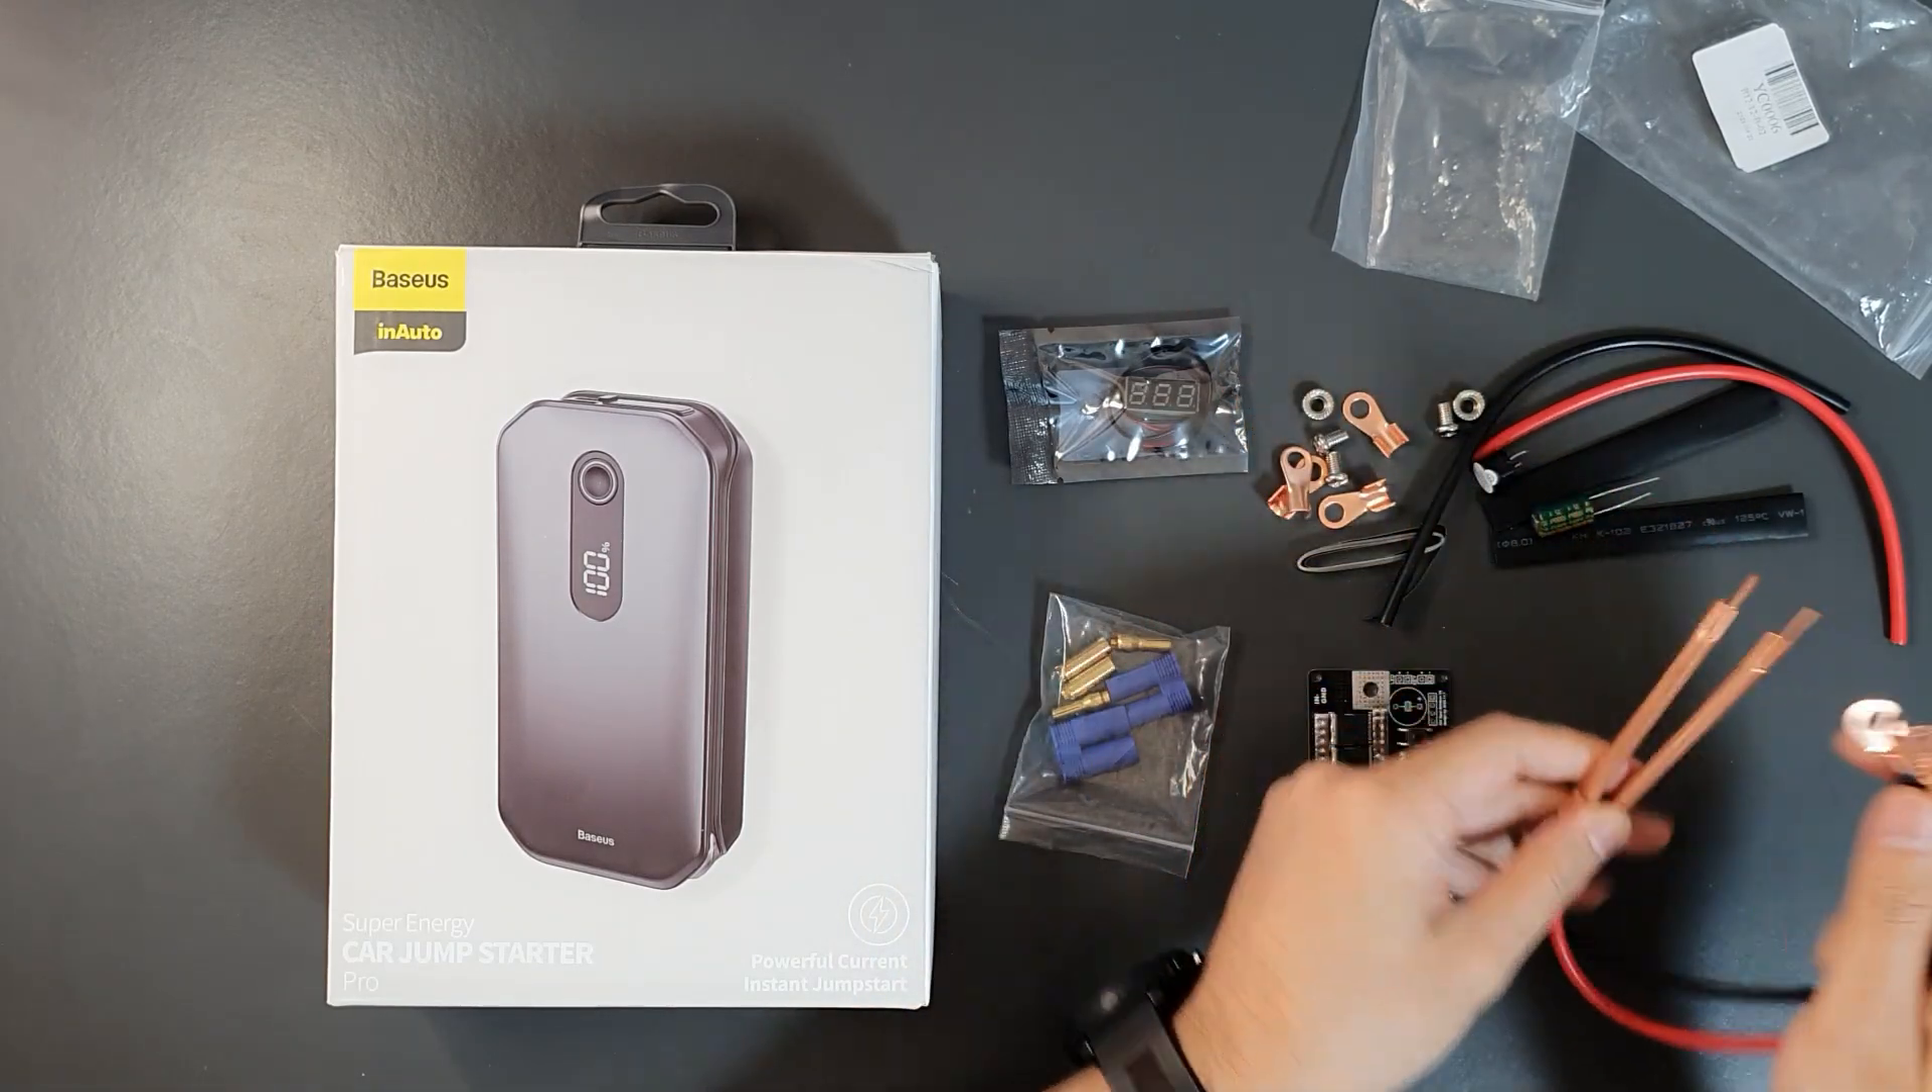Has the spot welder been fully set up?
No.